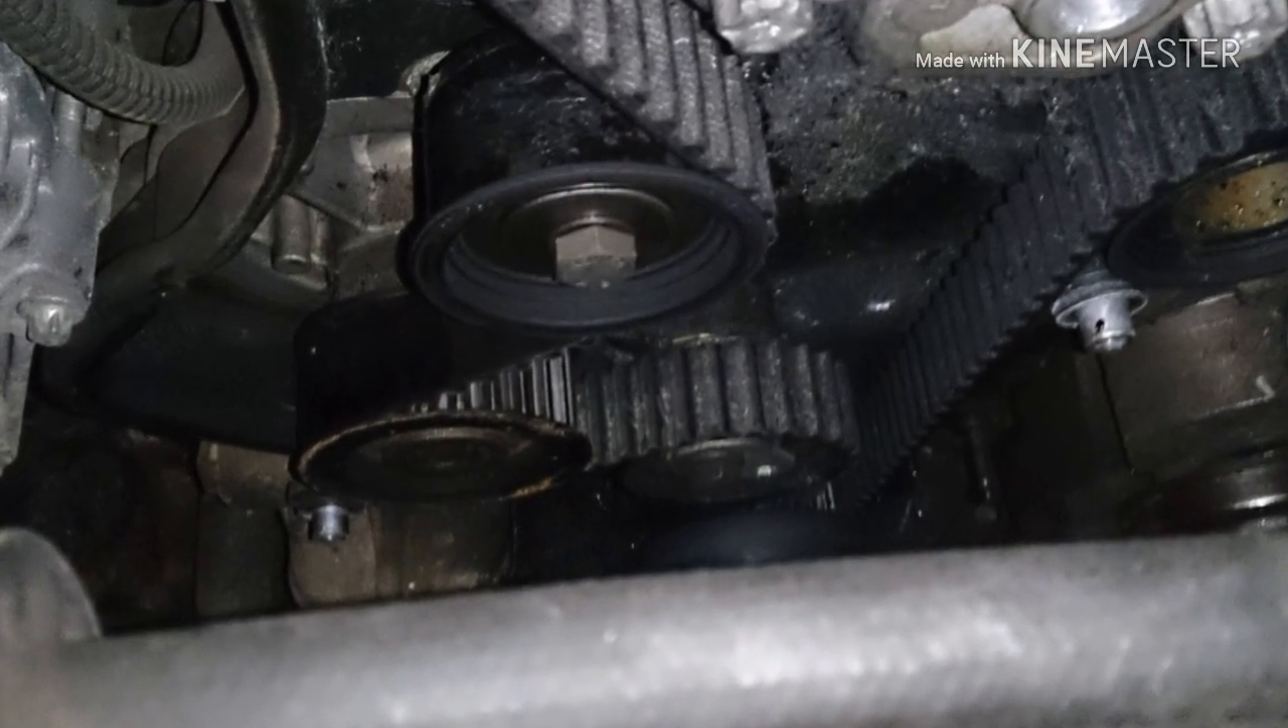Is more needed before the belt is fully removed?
Yes.